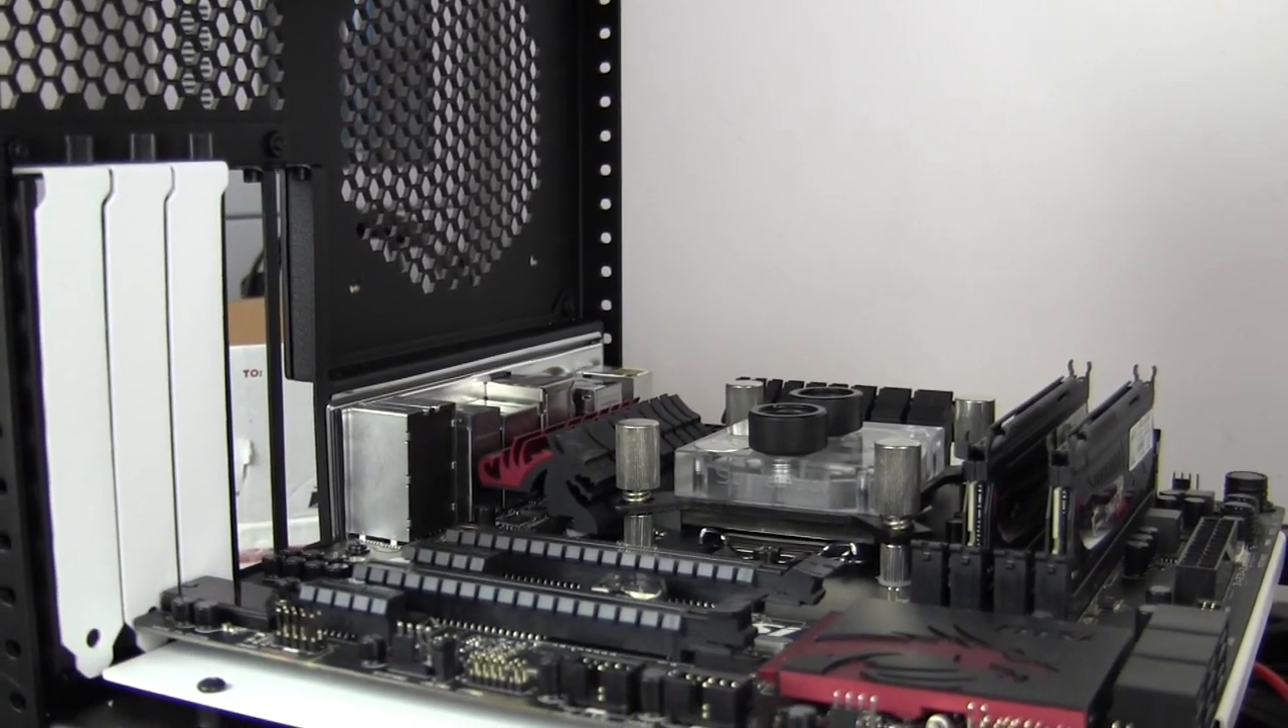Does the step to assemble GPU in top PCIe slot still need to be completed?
Yes.